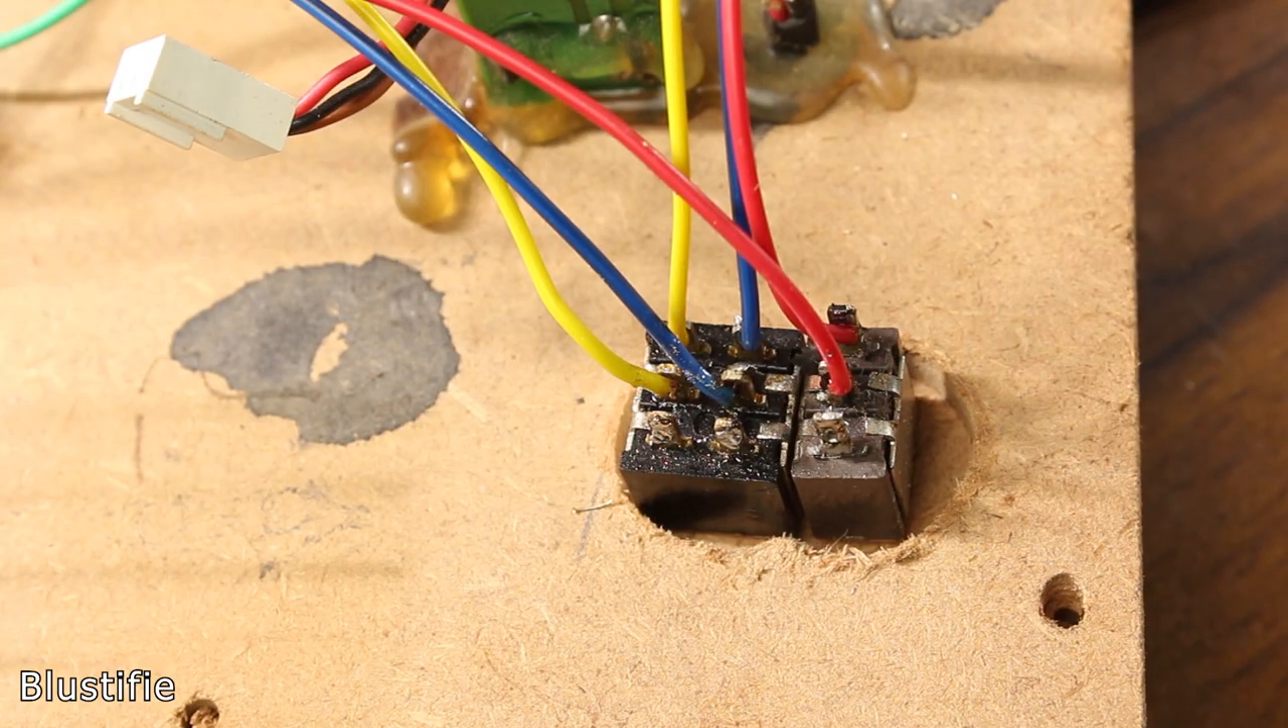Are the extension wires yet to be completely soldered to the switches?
No.